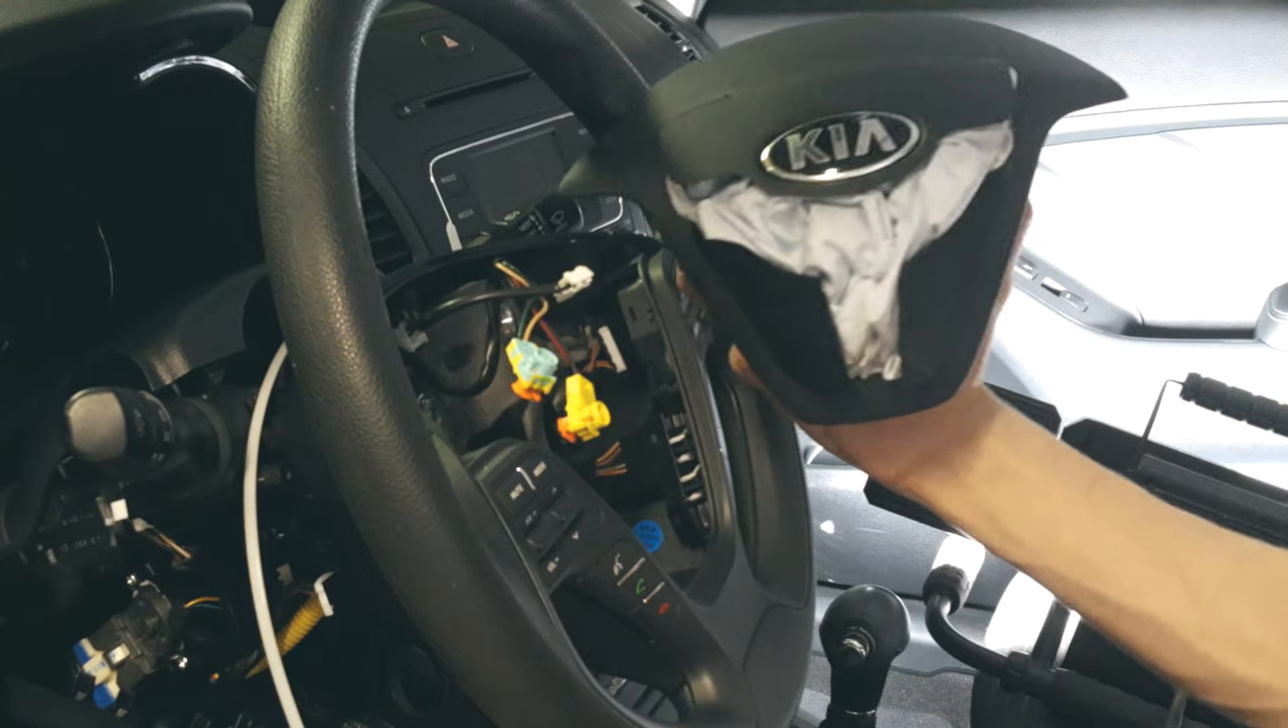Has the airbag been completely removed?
Yes.